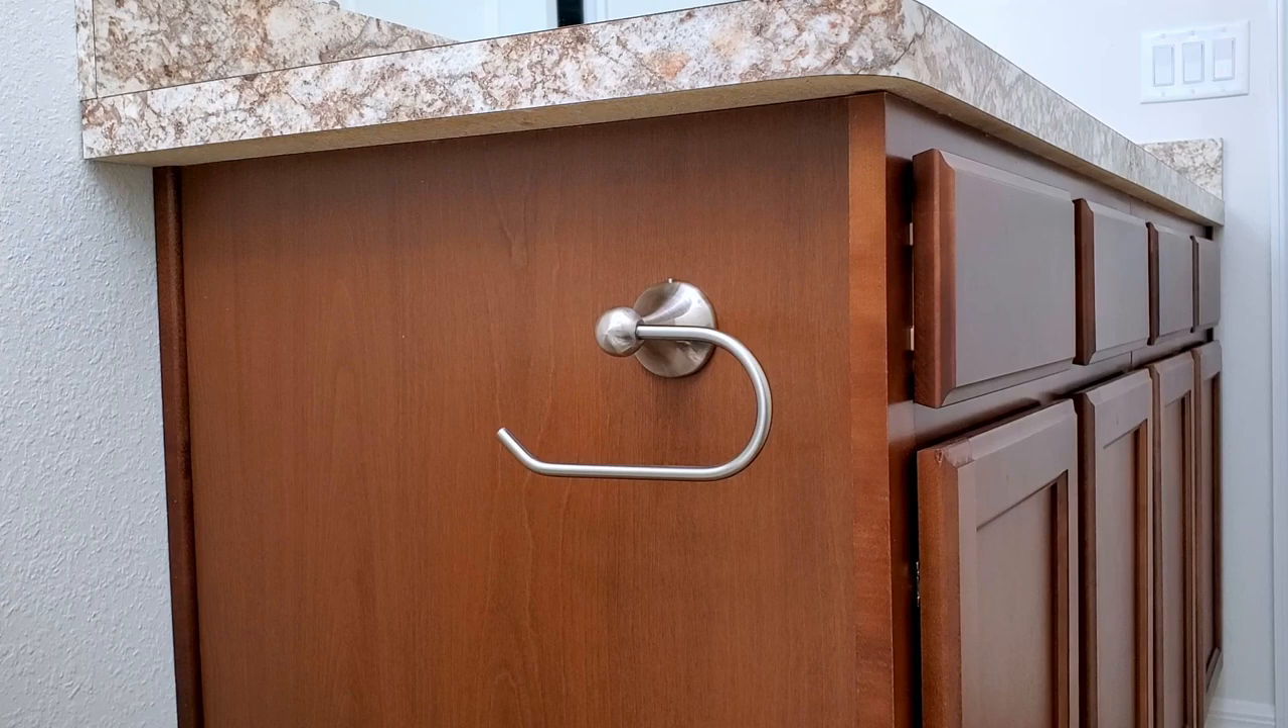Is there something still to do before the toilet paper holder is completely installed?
No.